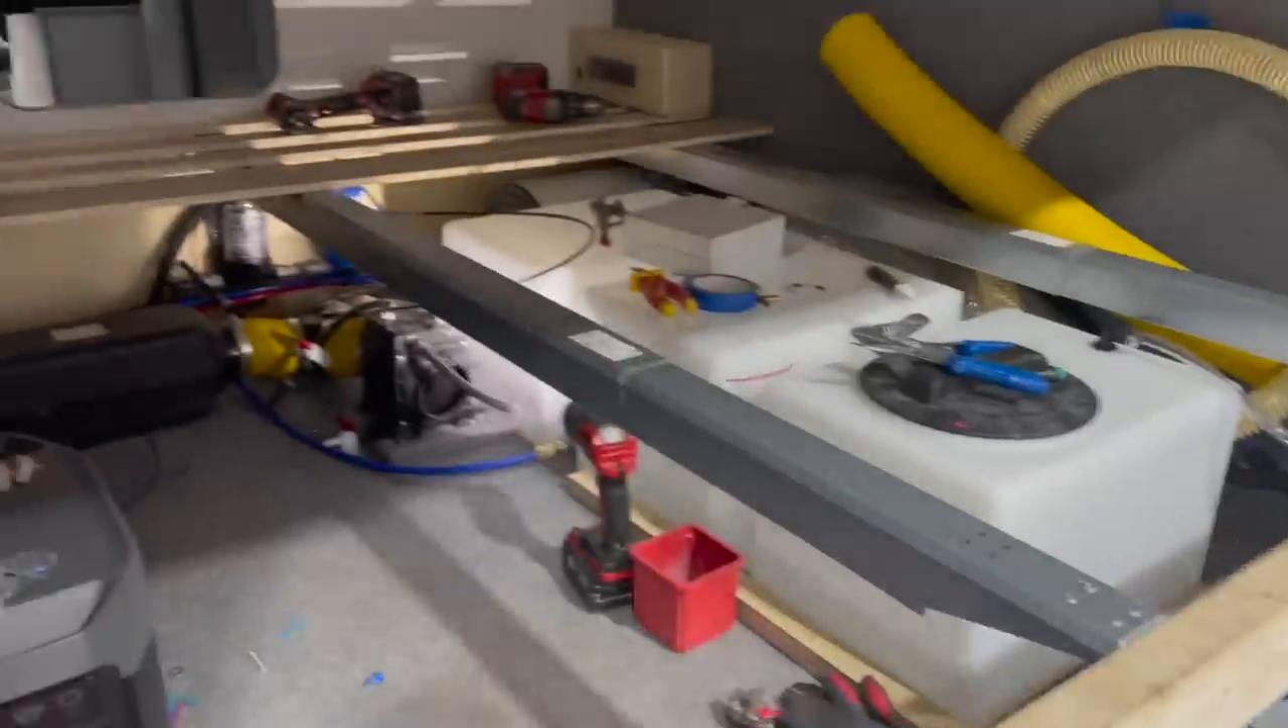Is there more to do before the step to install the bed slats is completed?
Yes.